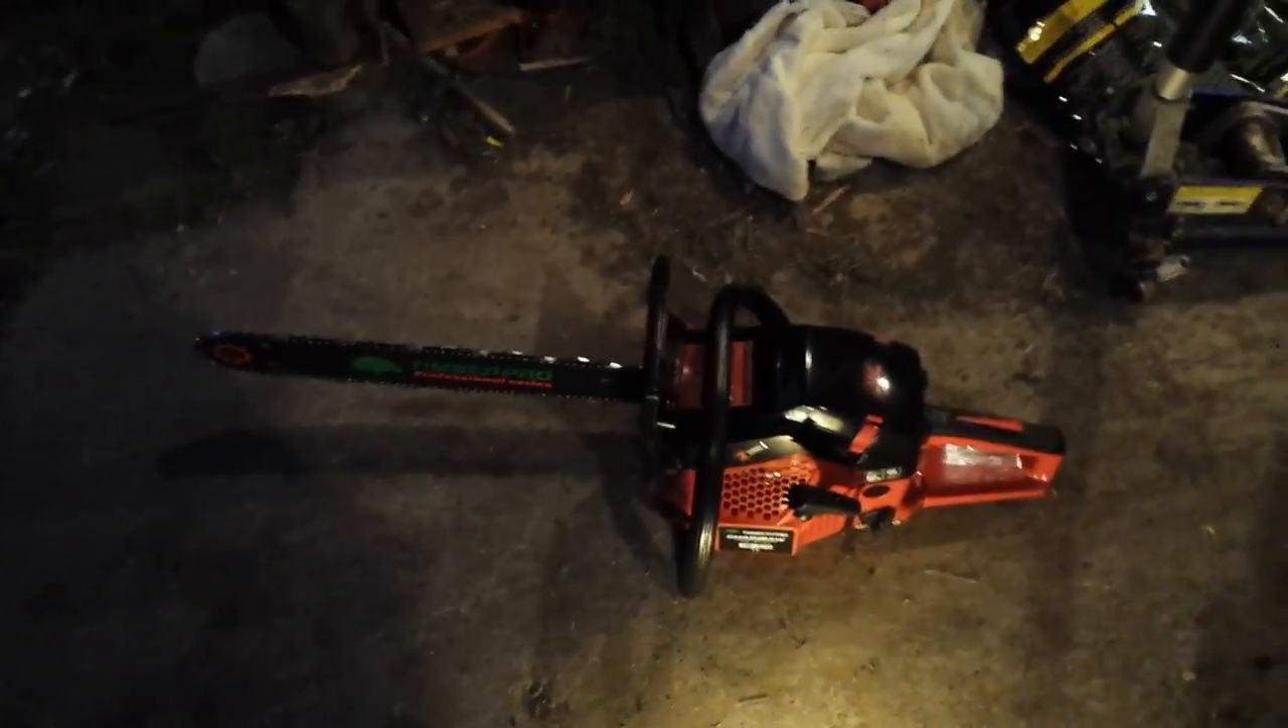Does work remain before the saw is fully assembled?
No.